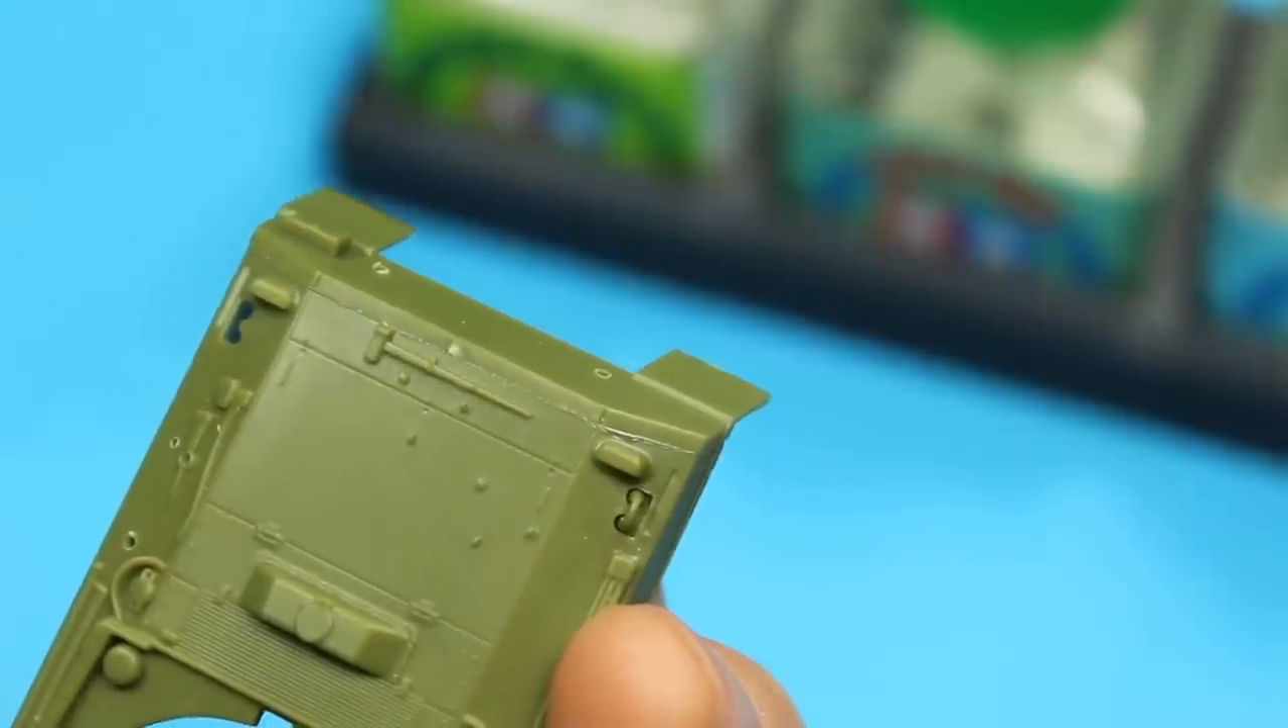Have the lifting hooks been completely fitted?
No.